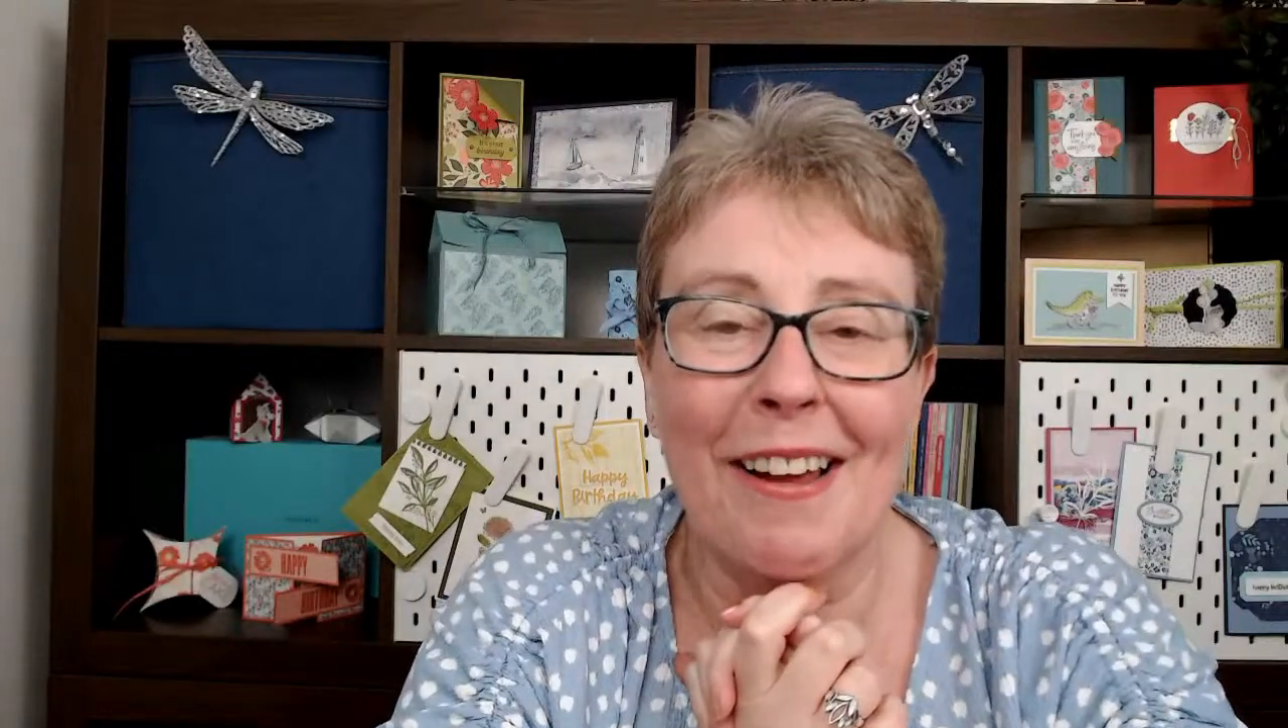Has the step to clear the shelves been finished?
No.